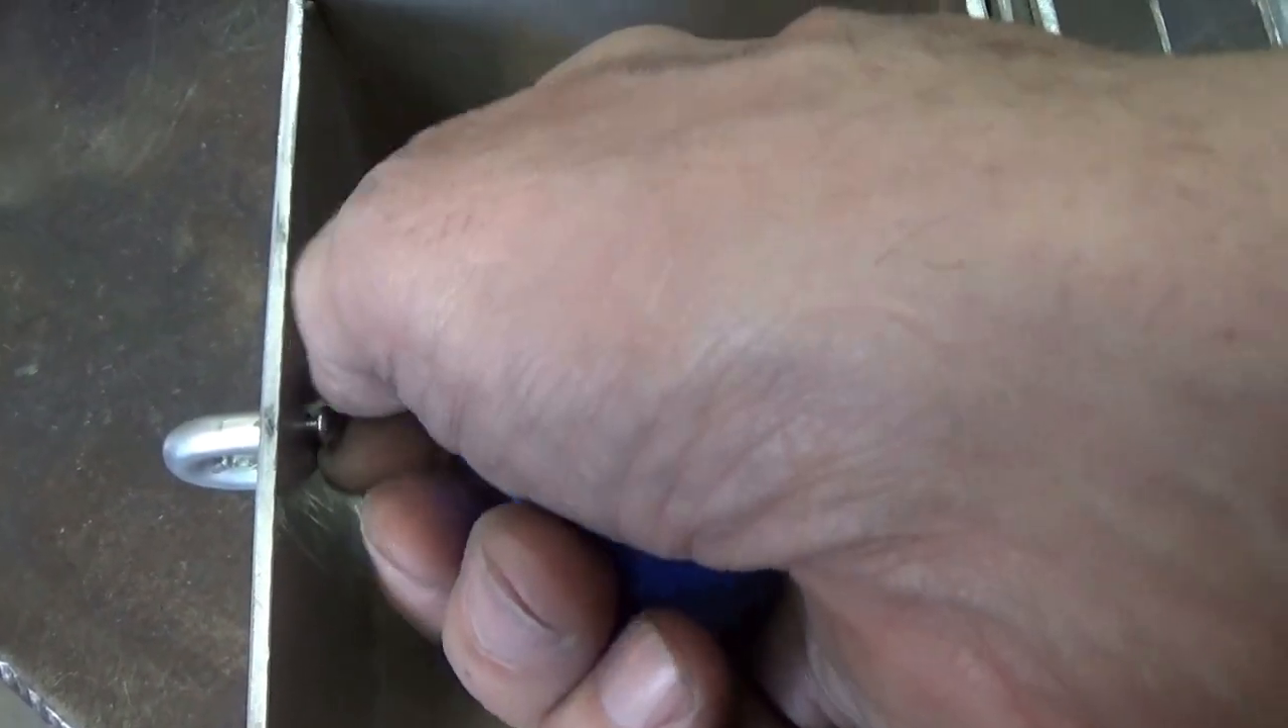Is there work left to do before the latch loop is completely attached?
Yes.